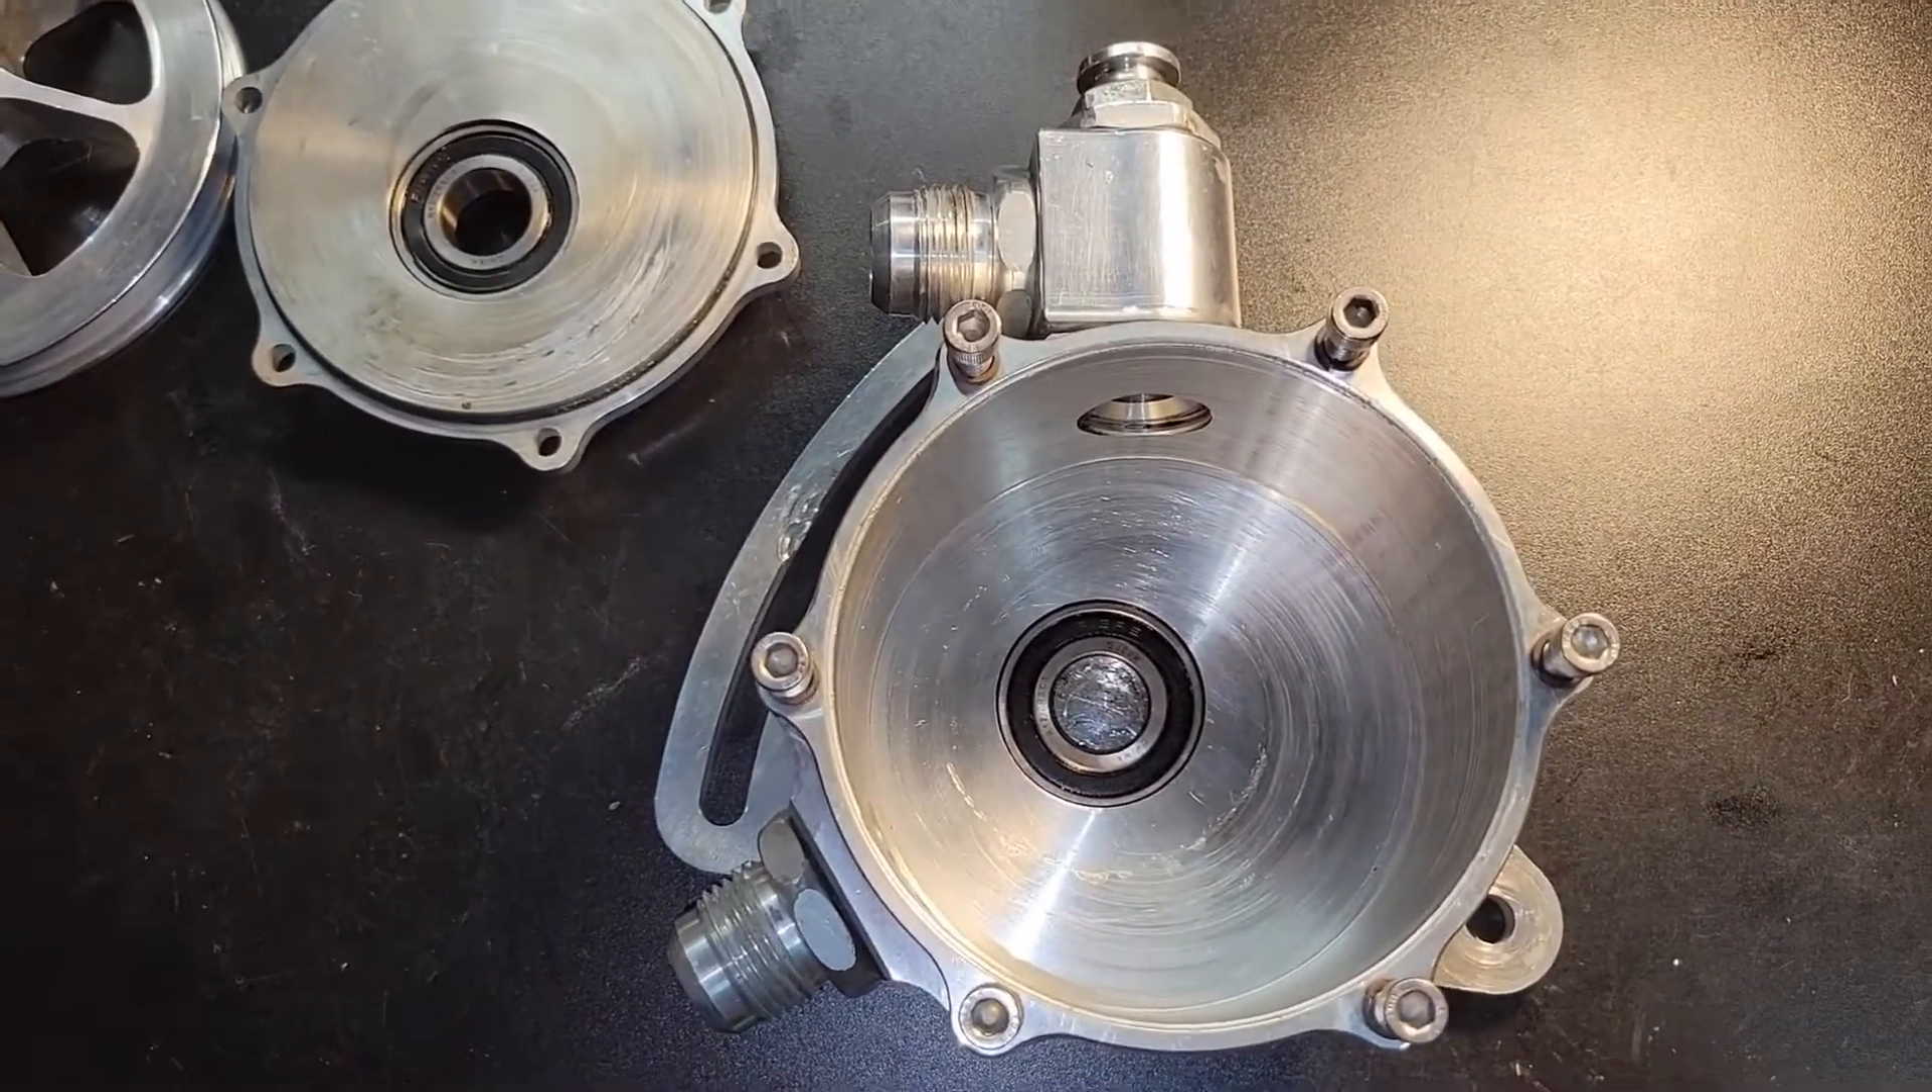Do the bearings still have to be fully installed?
No.